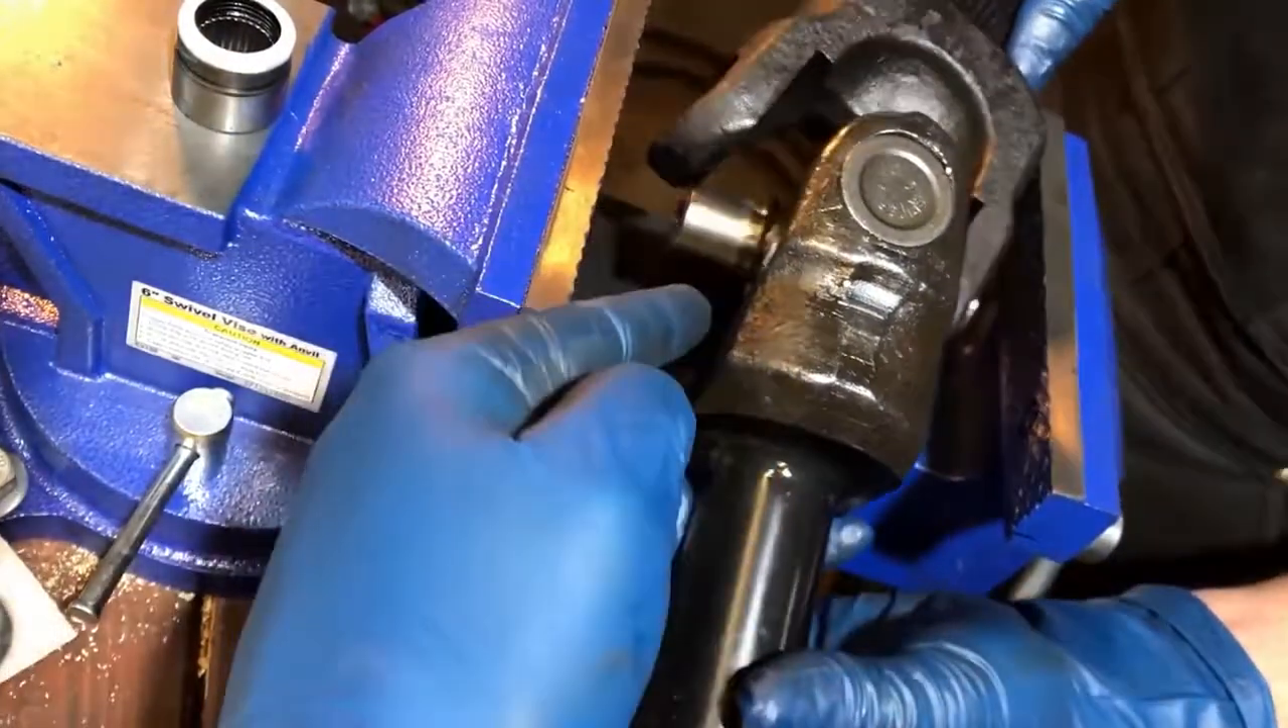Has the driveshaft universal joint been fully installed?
No.